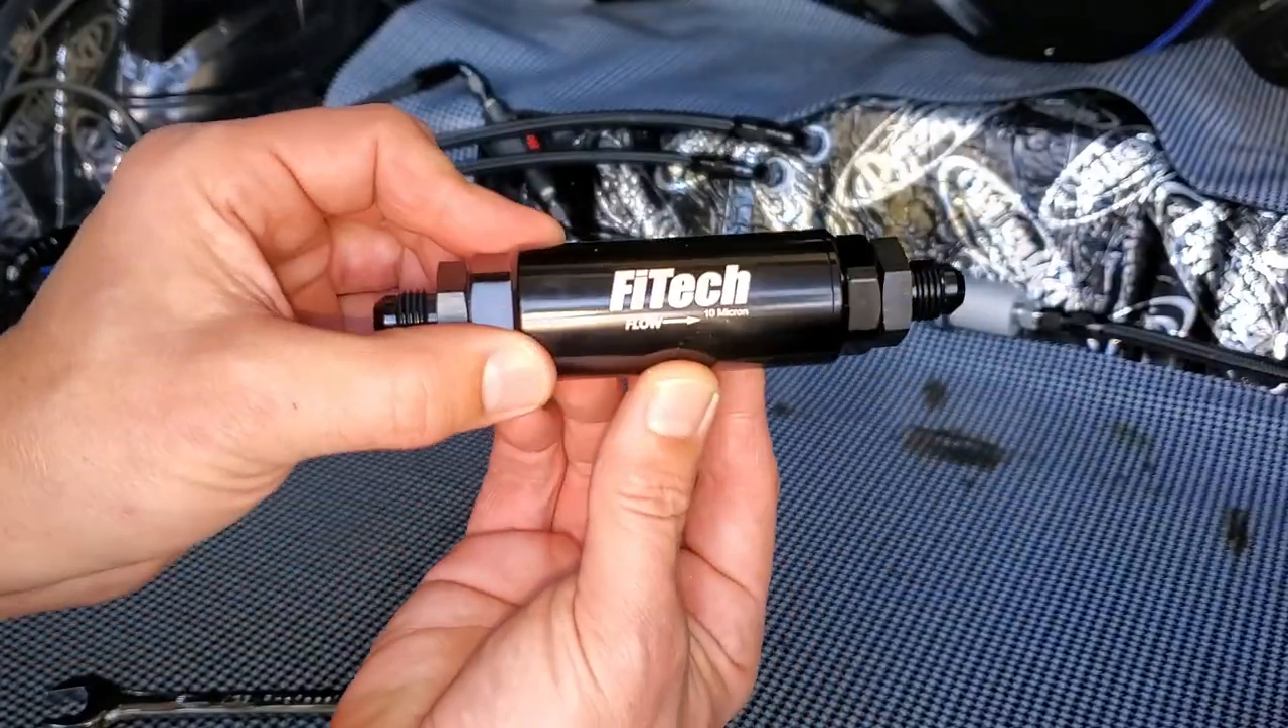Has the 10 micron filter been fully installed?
No.